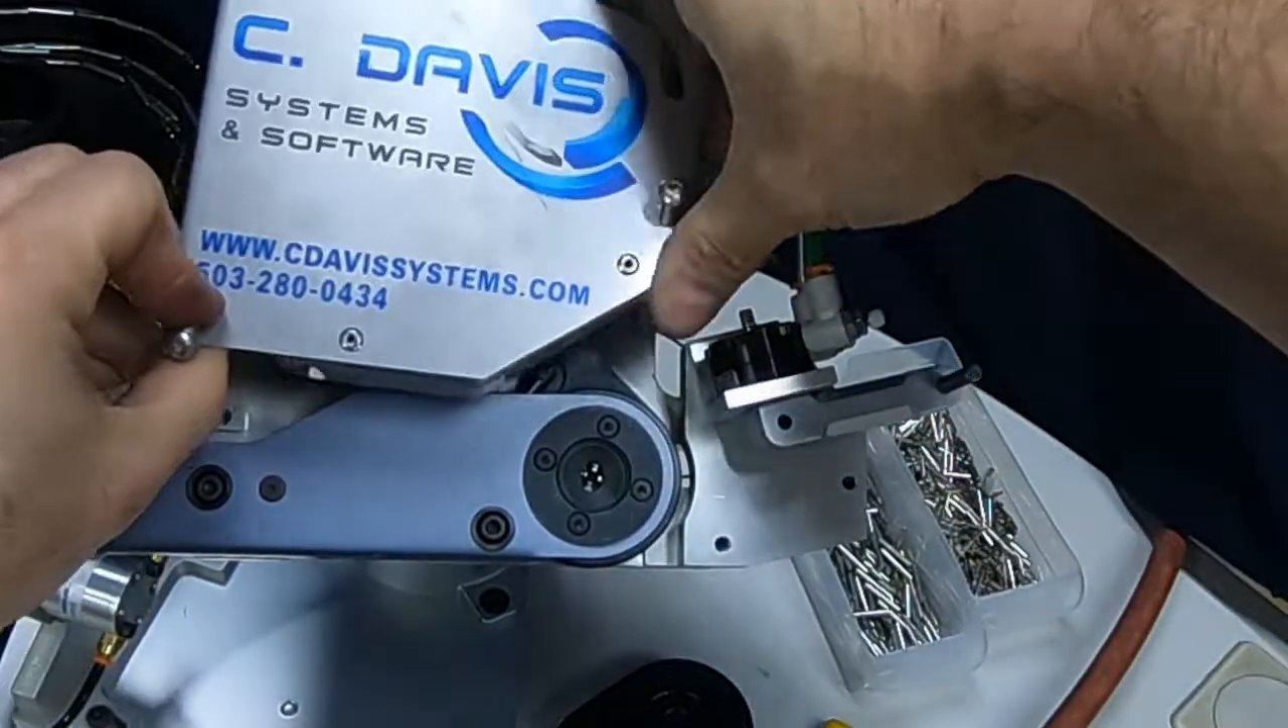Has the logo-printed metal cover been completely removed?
No.